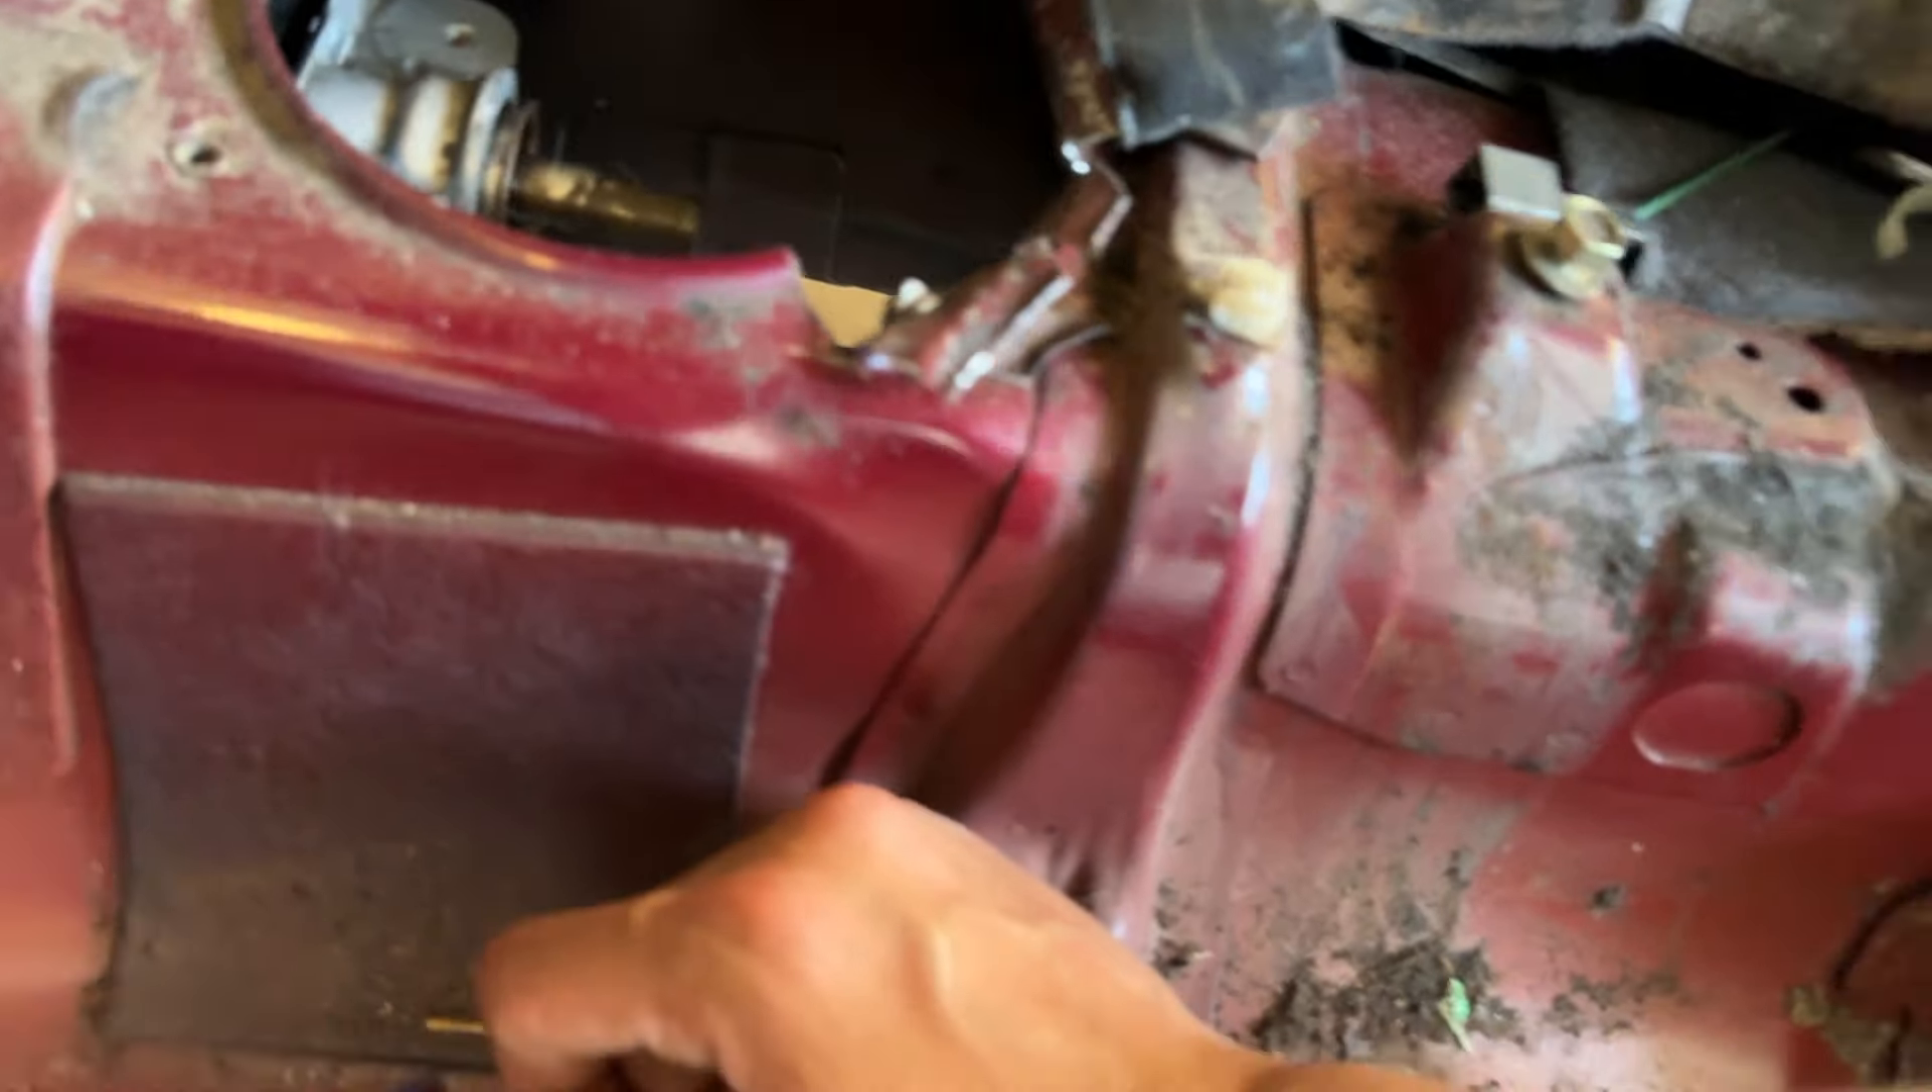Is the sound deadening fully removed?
No.